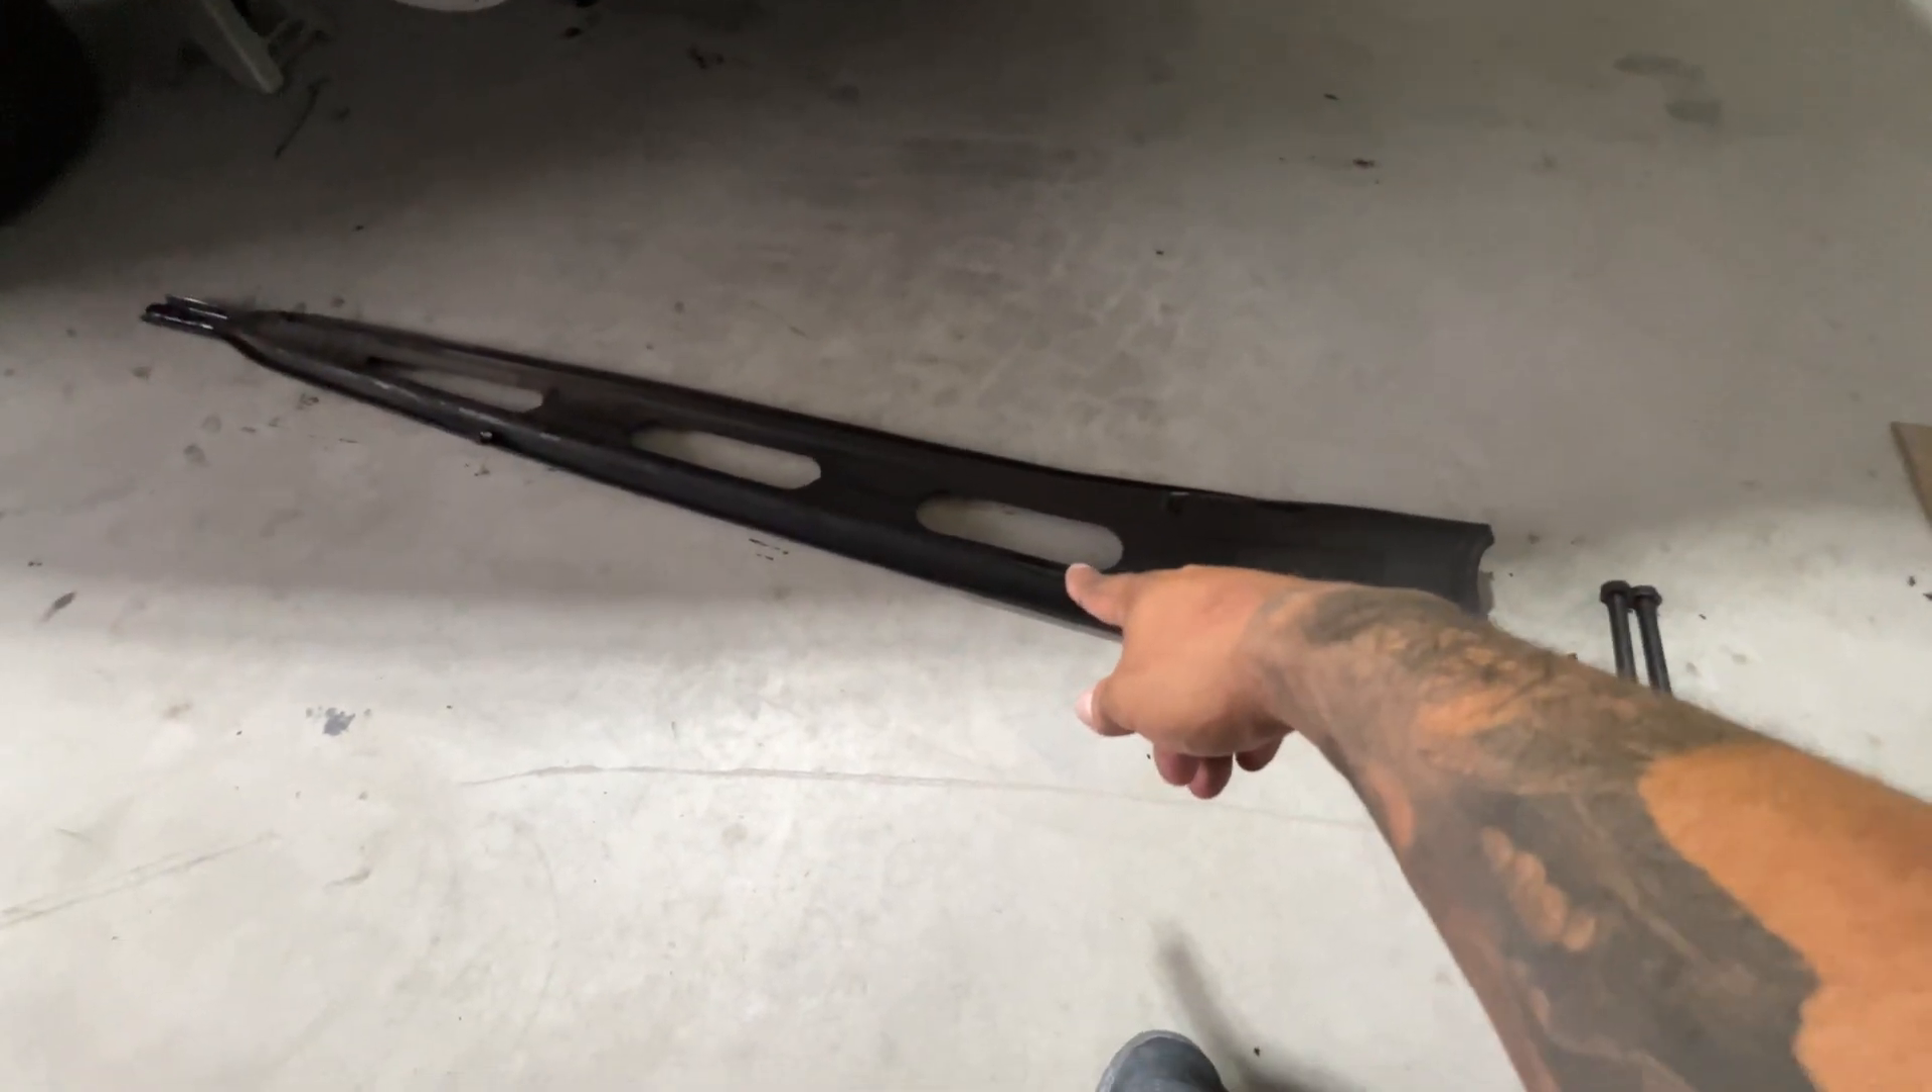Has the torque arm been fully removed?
Yes.